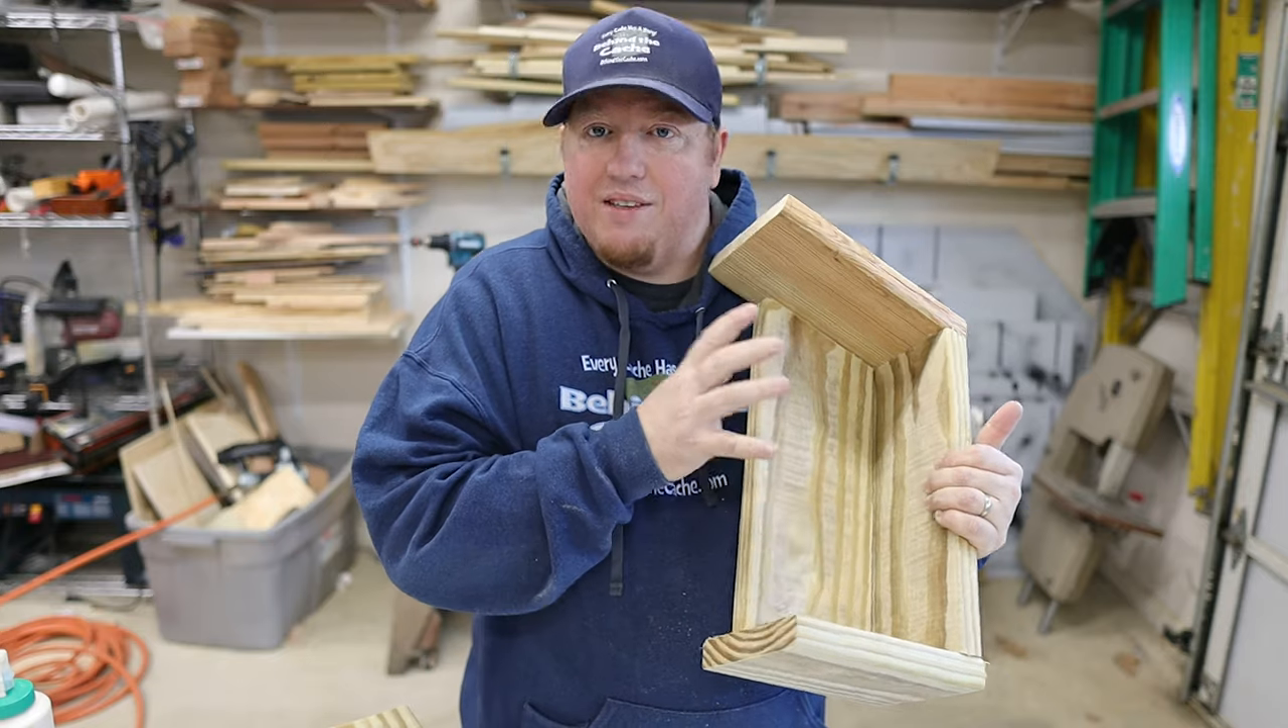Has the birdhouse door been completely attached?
No.